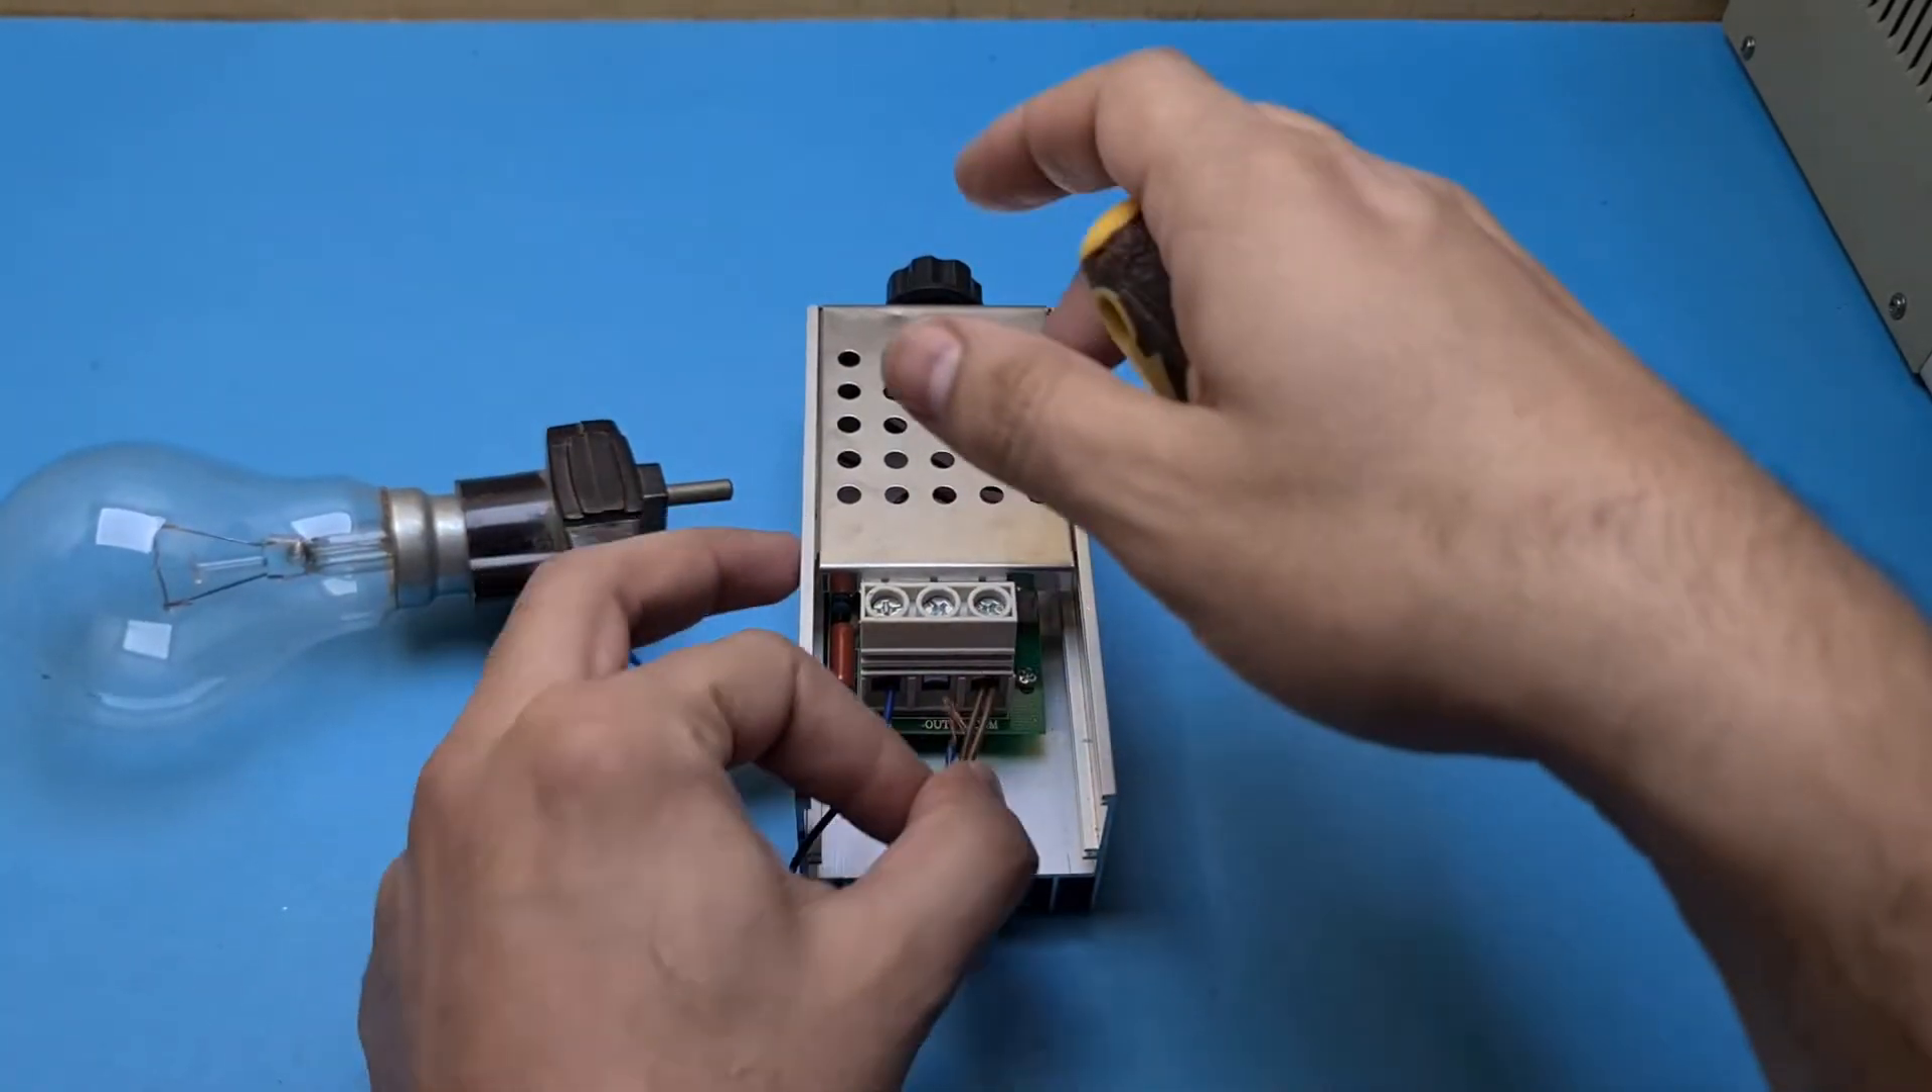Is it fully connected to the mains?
No.